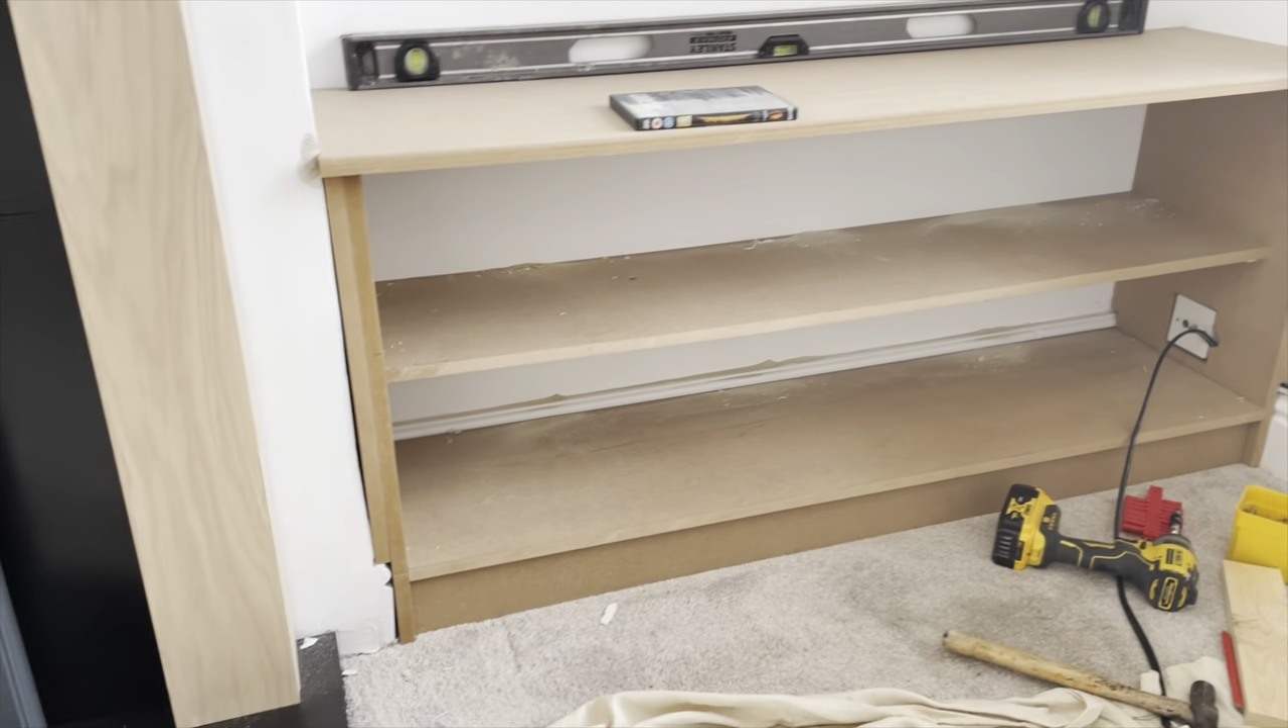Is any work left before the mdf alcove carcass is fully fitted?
No.